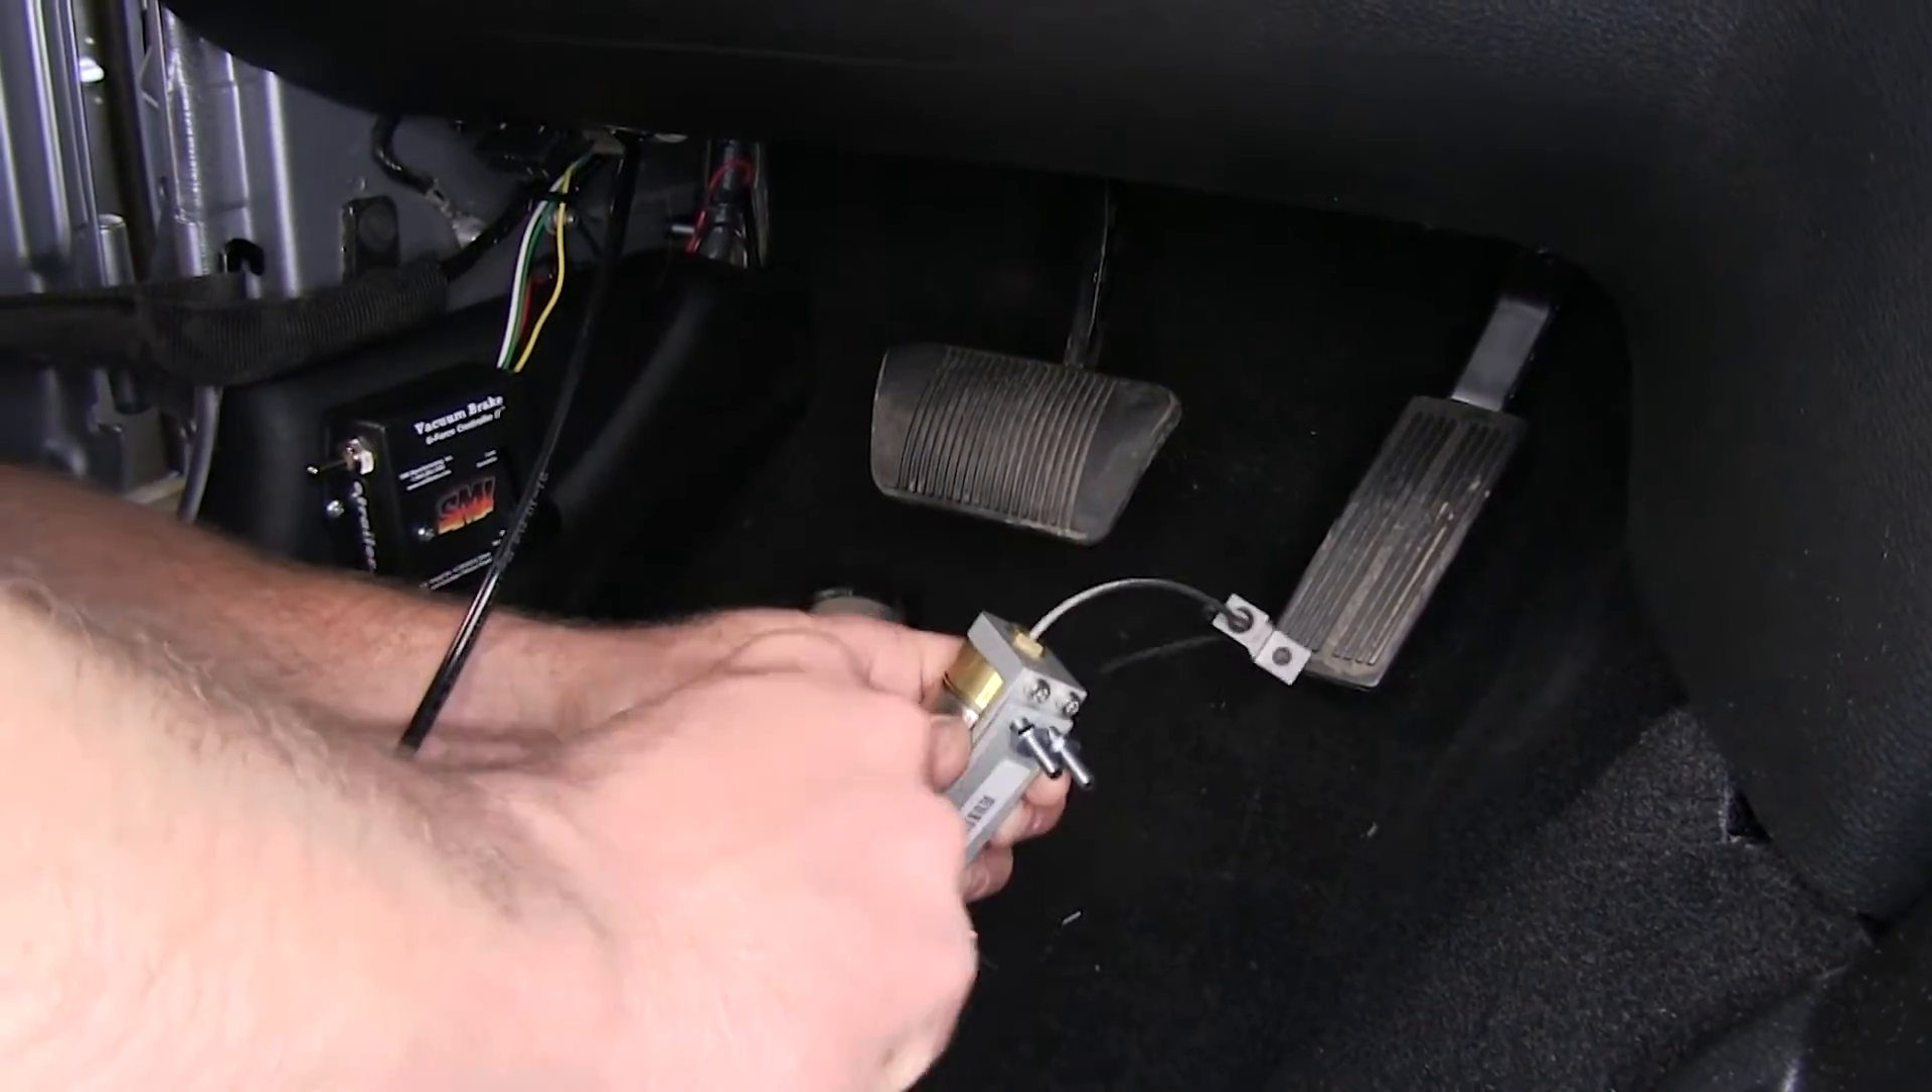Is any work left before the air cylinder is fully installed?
Yes.